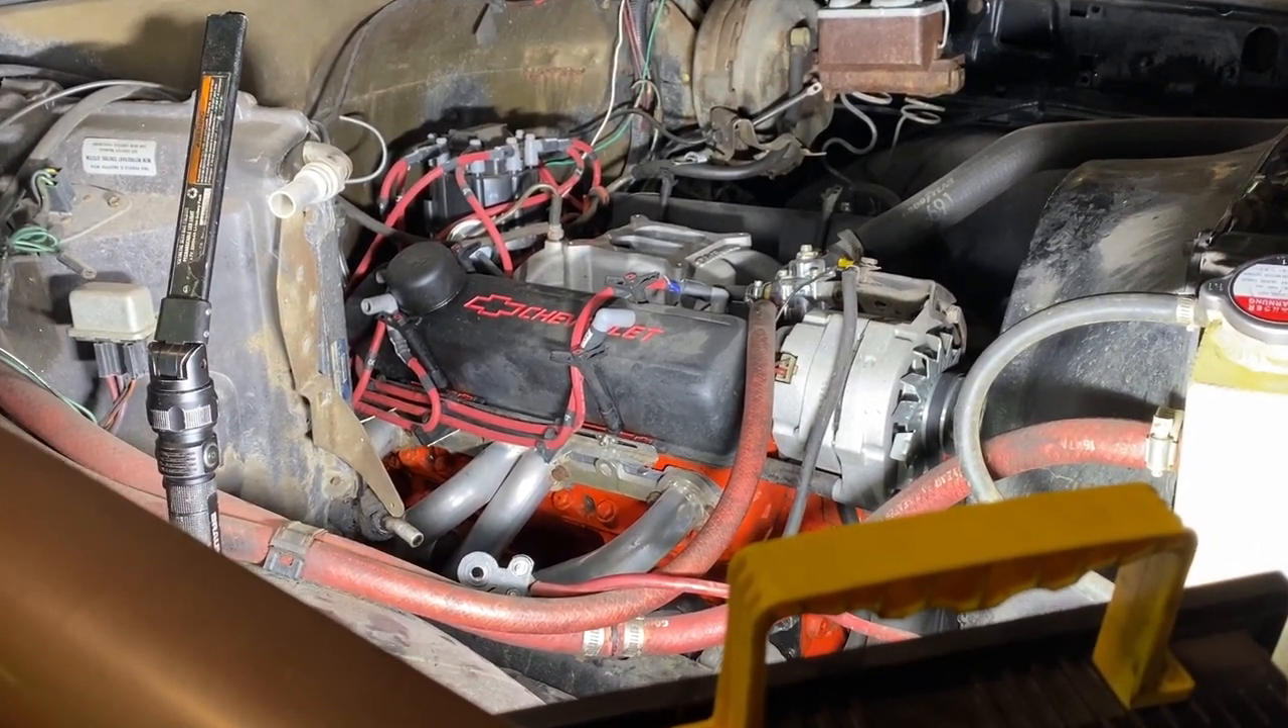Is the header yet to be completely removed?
Yes.